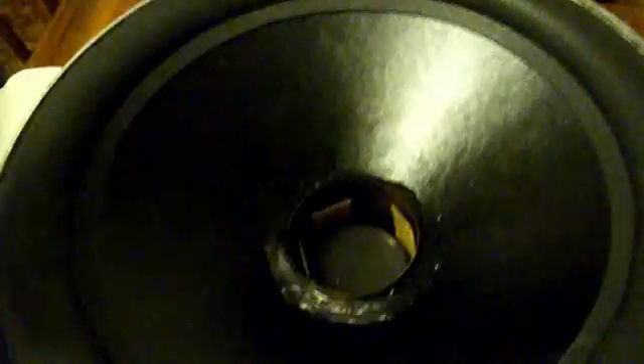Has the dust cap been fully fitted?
No.